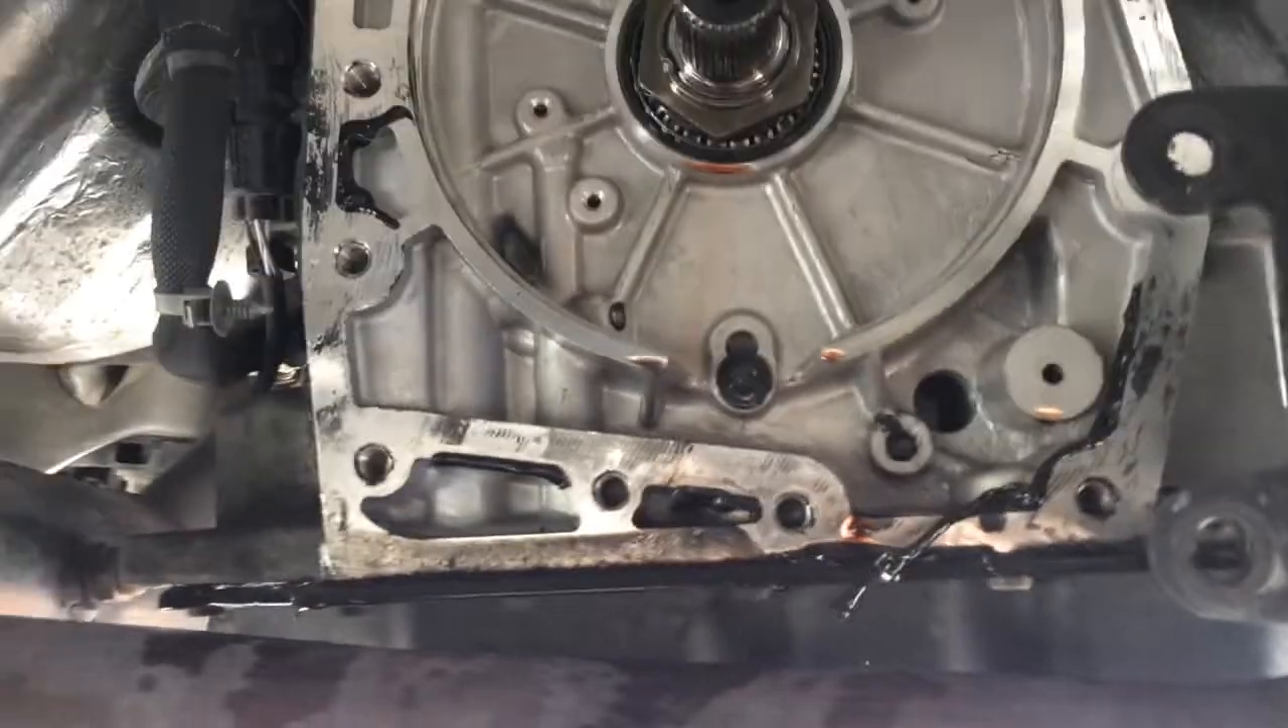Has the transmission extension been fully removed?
Yes.